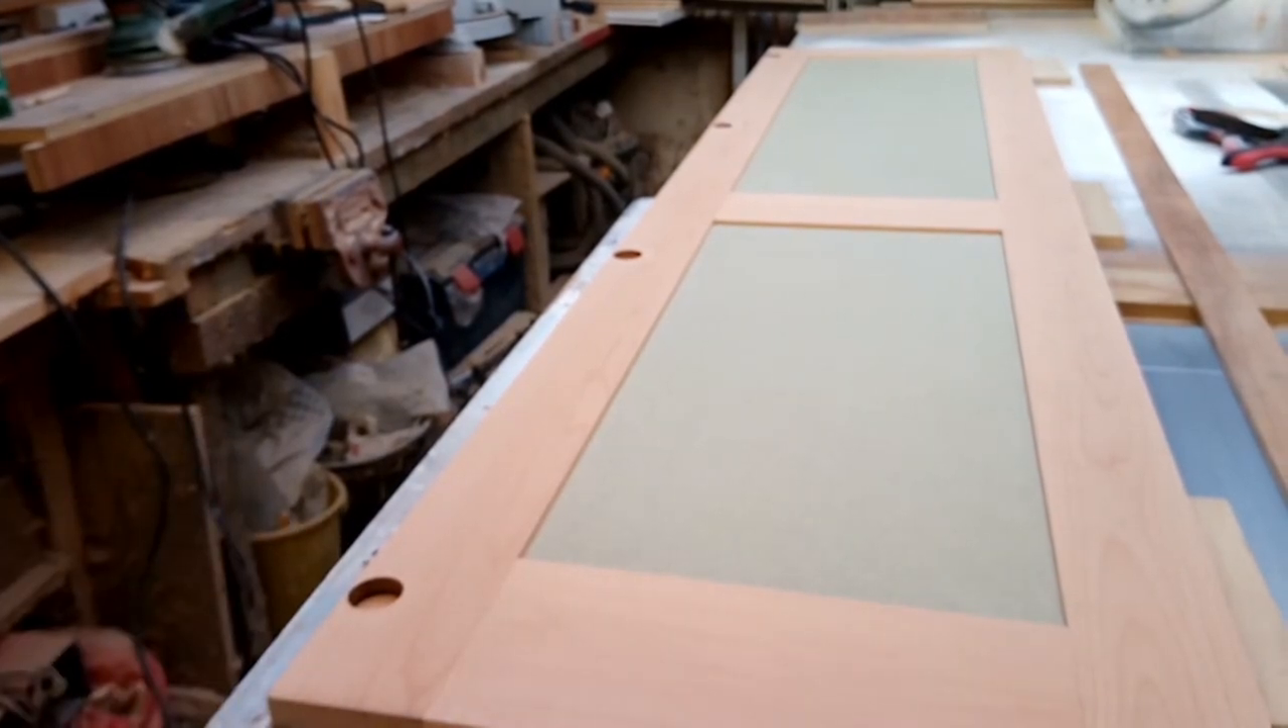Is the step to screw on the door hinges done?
No.